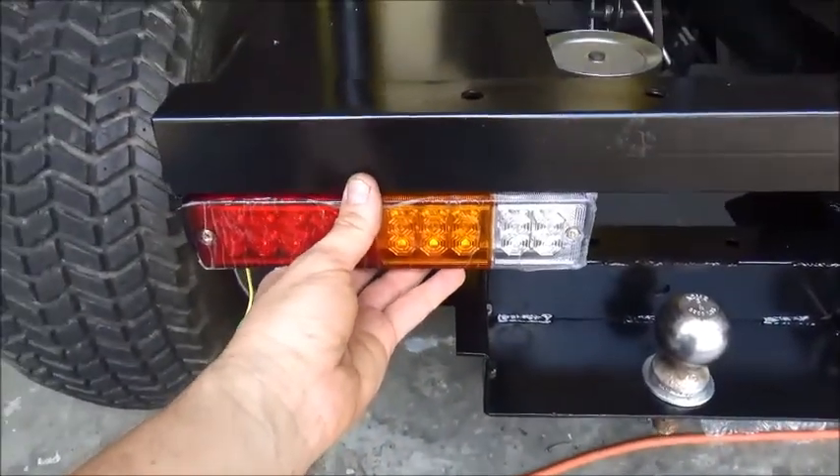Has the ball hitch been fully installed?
Yes.